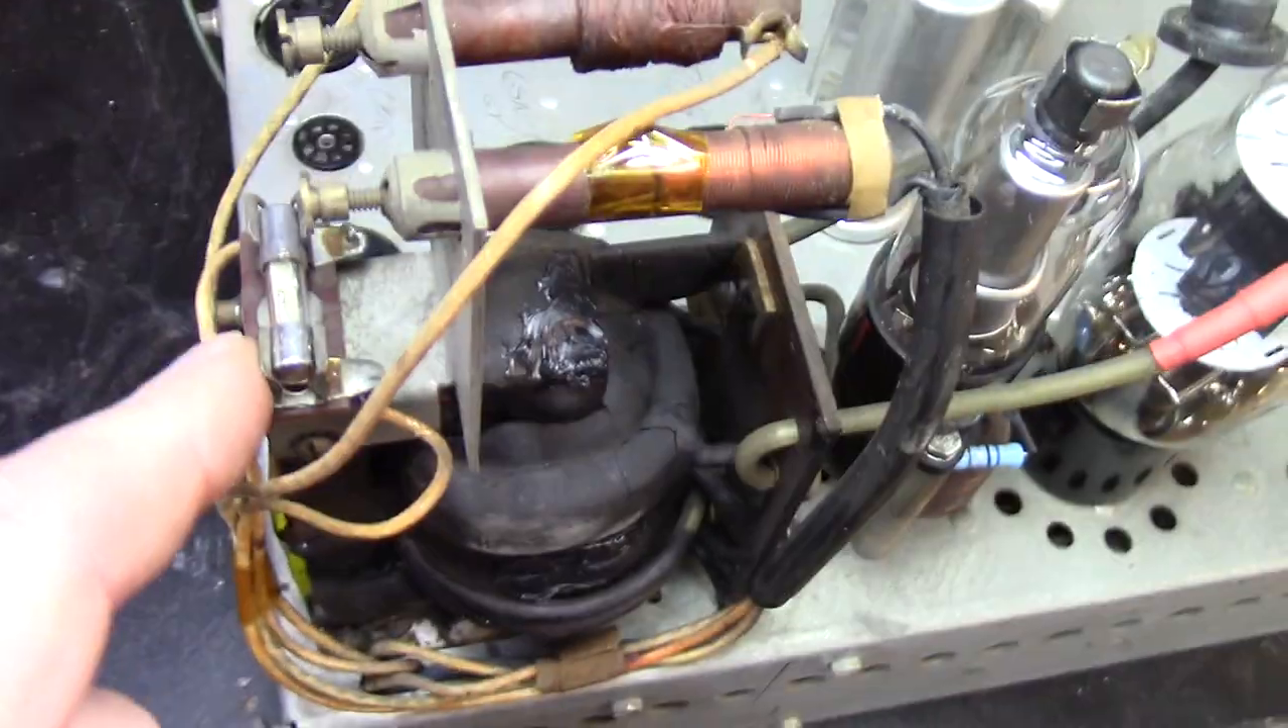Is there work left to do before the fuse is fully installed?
No.